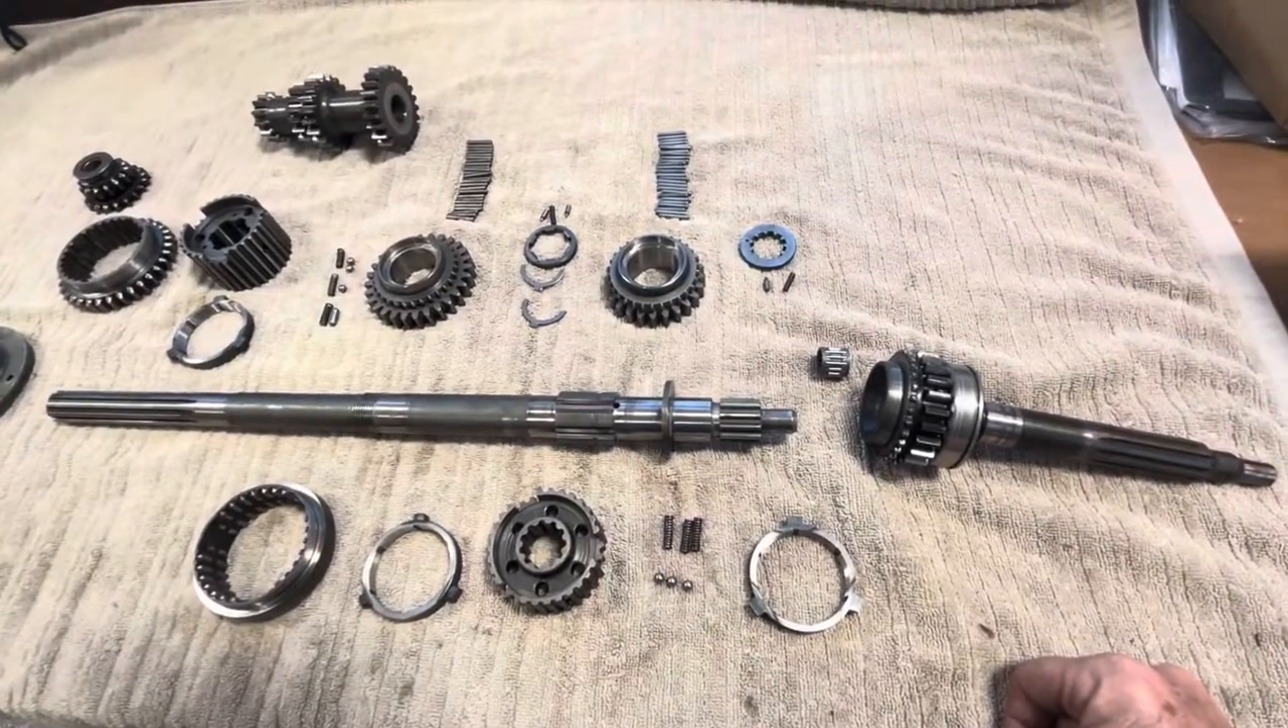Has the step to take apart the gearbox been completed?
Yes.